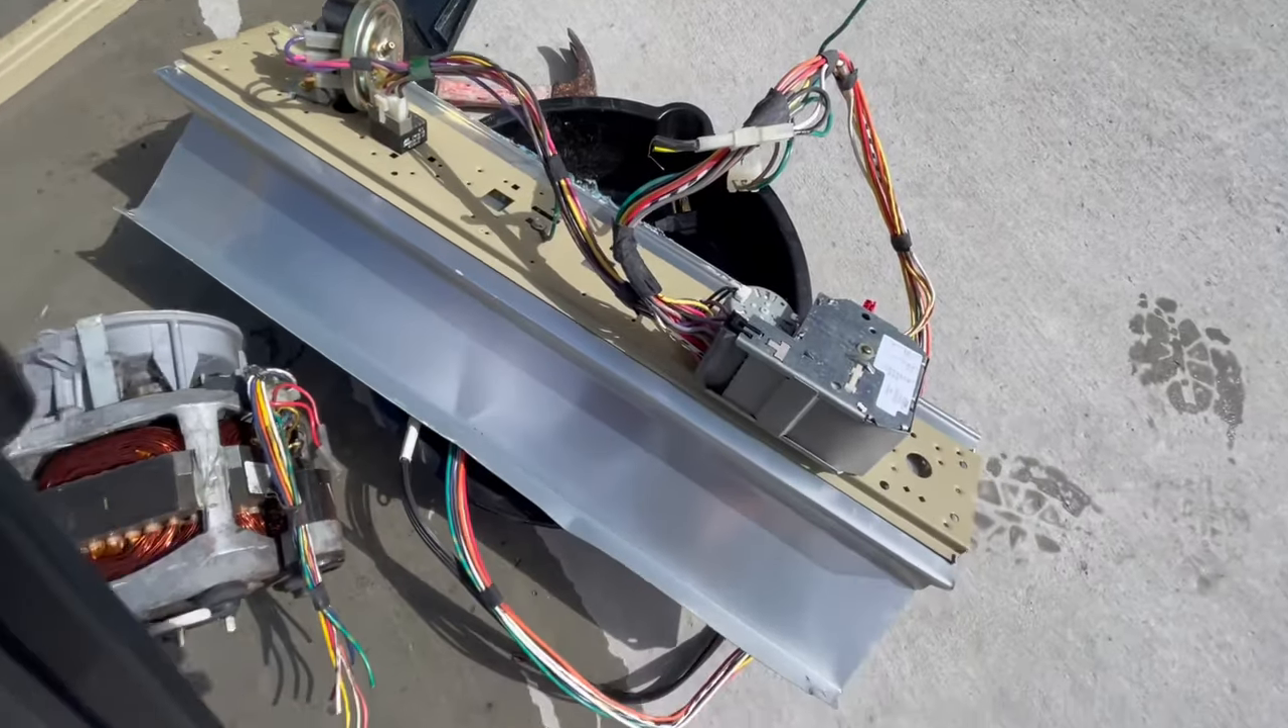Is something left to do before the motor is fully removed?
No.